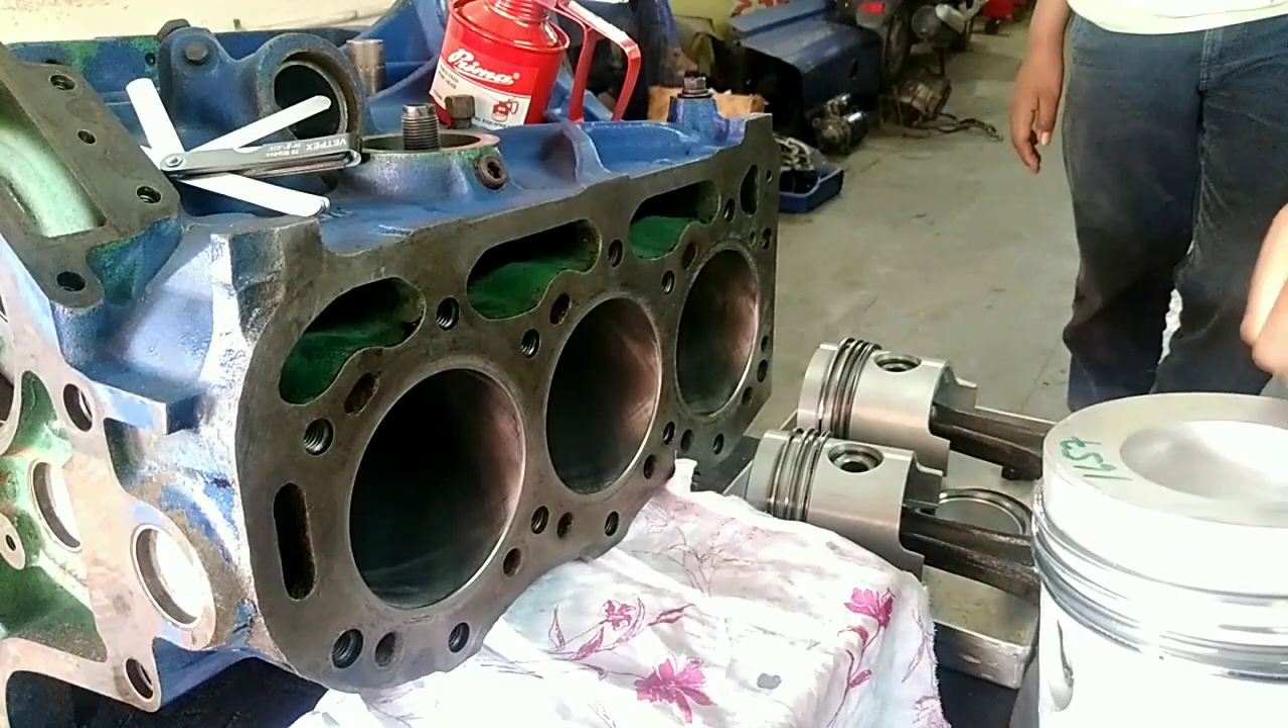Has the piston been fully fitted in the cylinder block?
No.